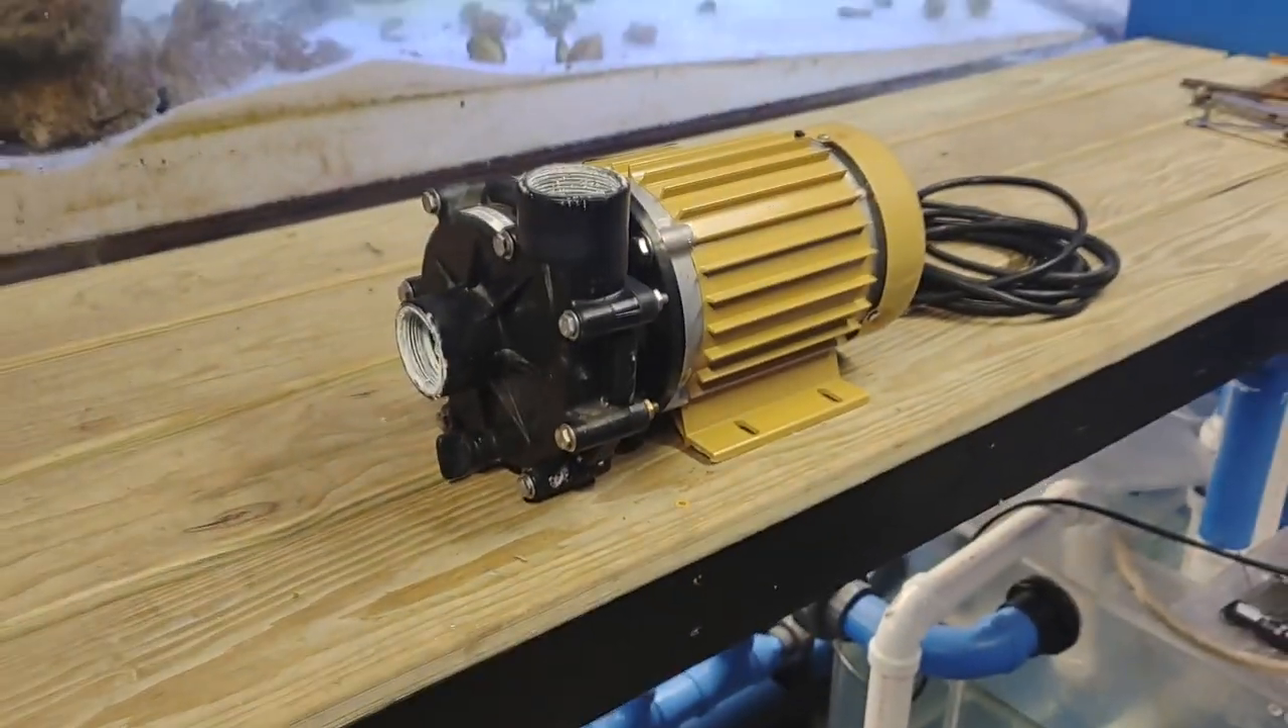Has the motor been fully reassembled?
Yes.